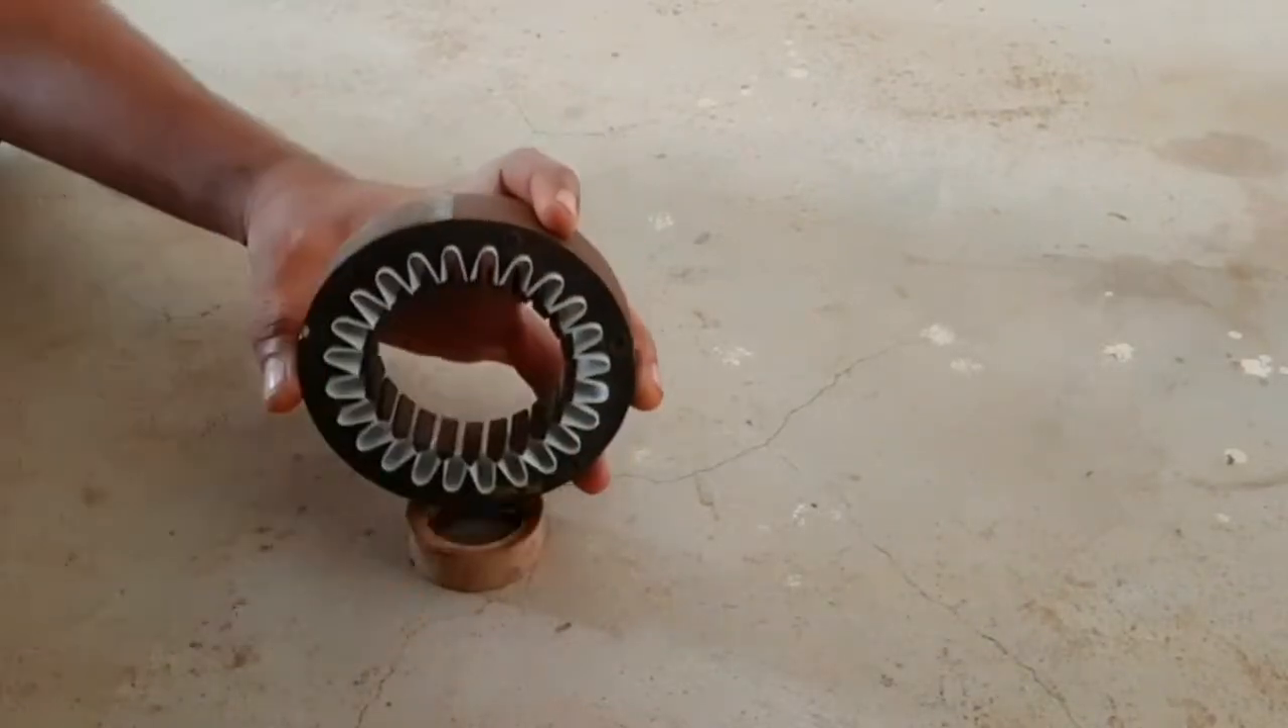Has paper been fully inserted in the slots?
Yes.